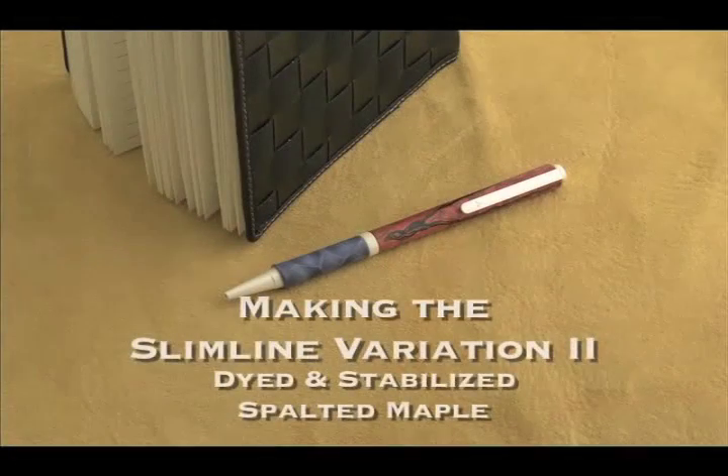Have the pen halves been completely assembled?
Yes.